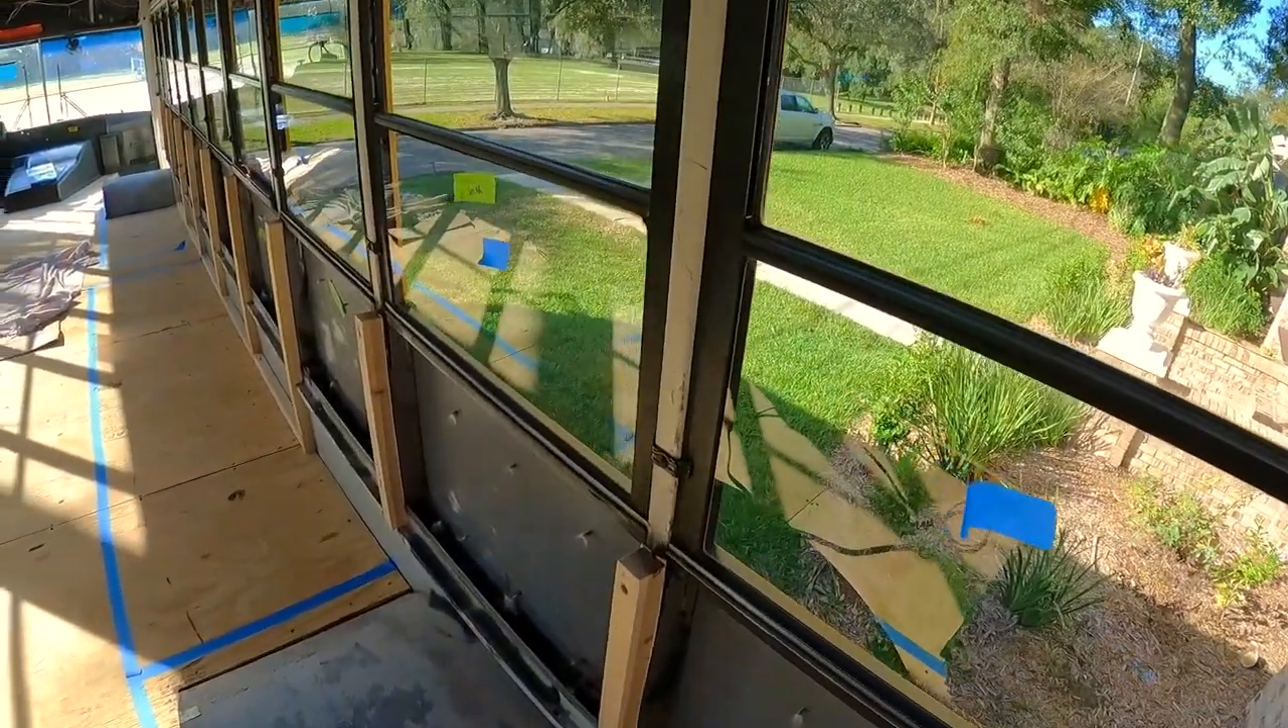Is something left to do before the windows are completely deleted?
Yes.